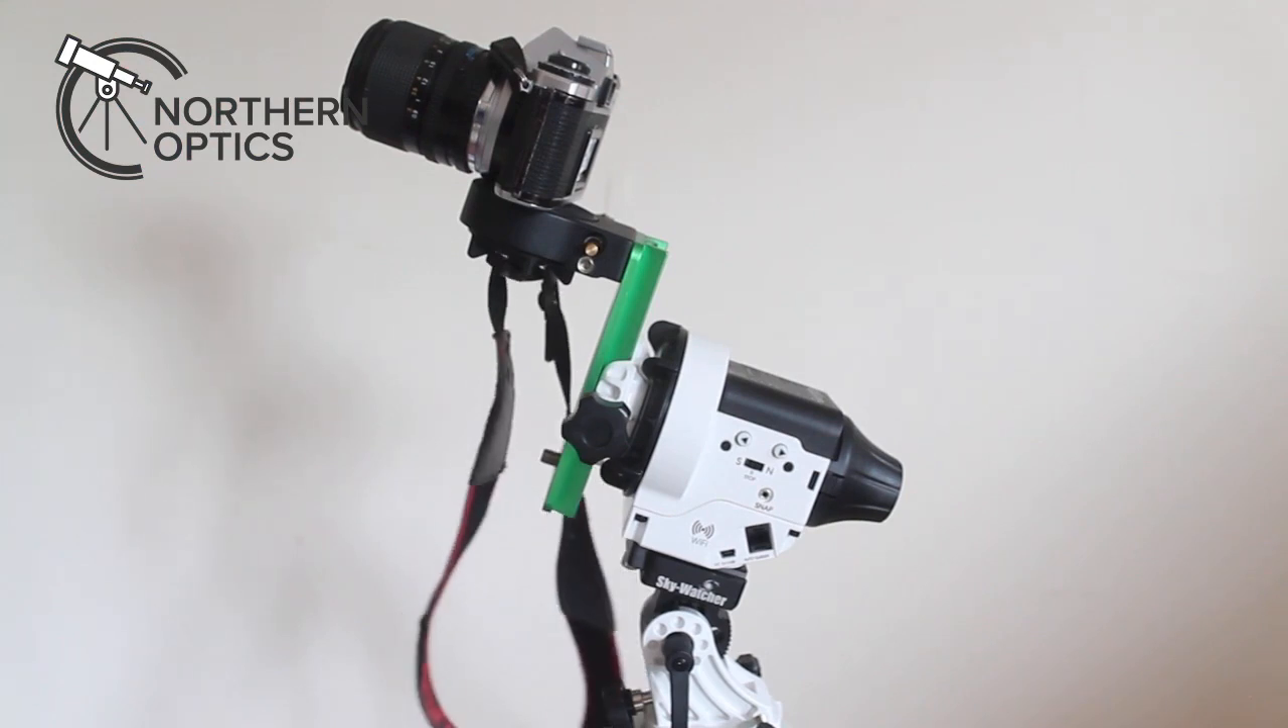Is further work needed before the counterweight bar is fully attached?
Yes.